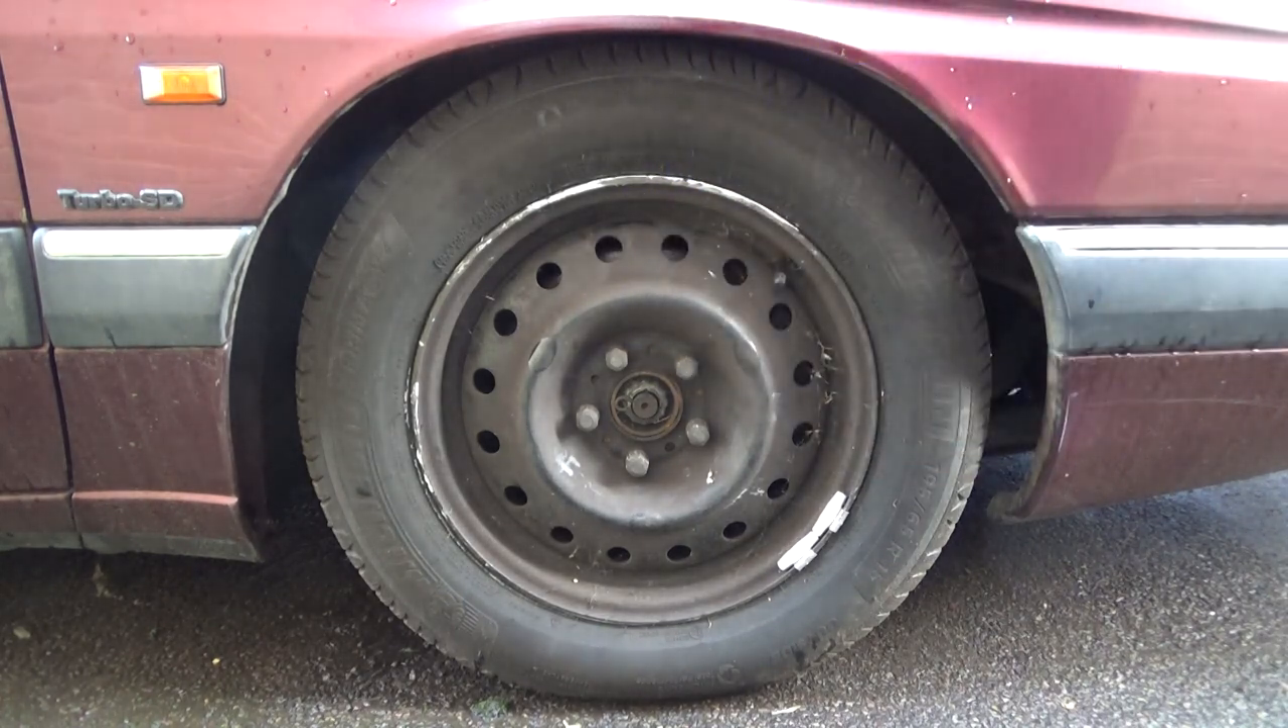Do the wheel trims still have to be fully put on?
Yes.